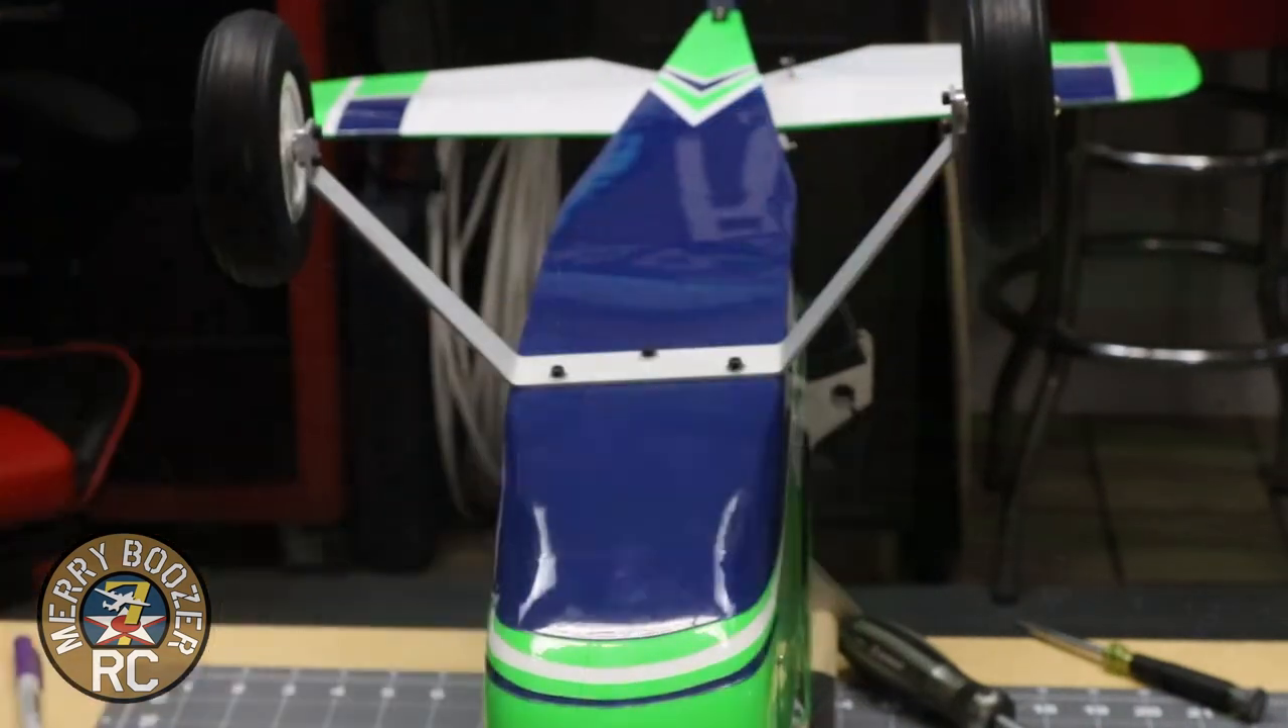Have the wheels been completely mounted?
Yes.